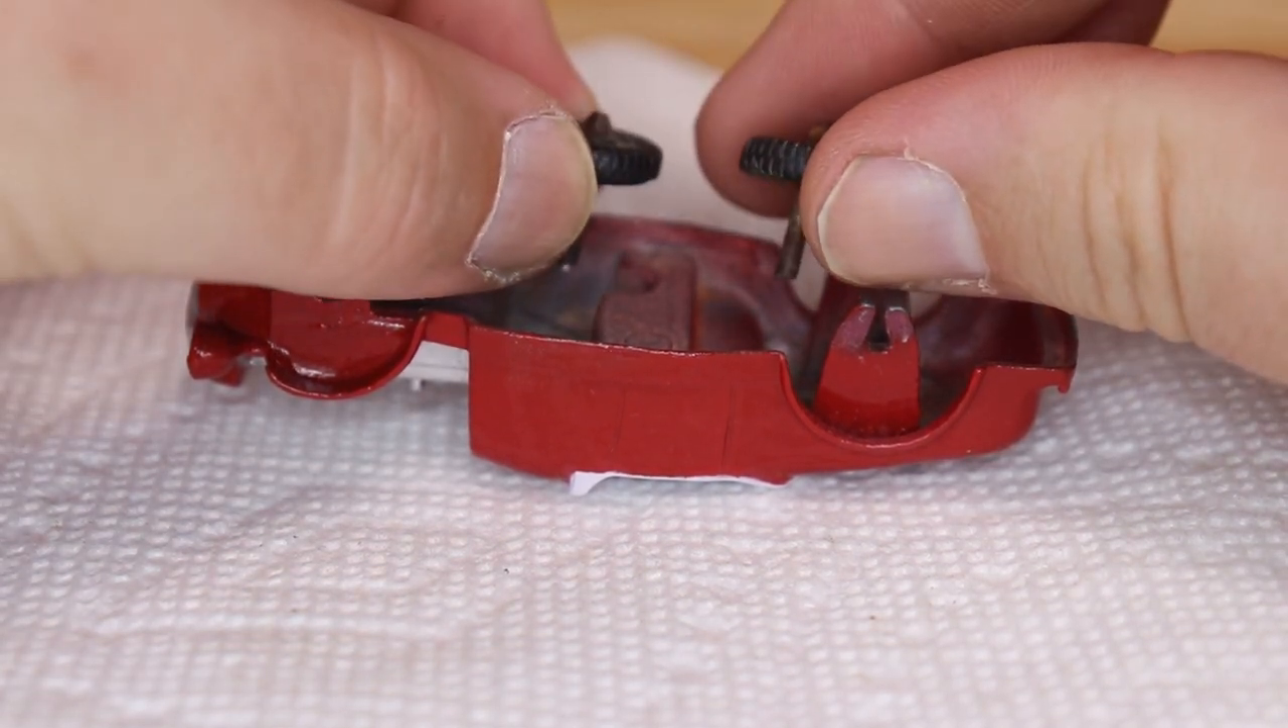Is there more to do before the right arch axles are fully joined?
Yes.